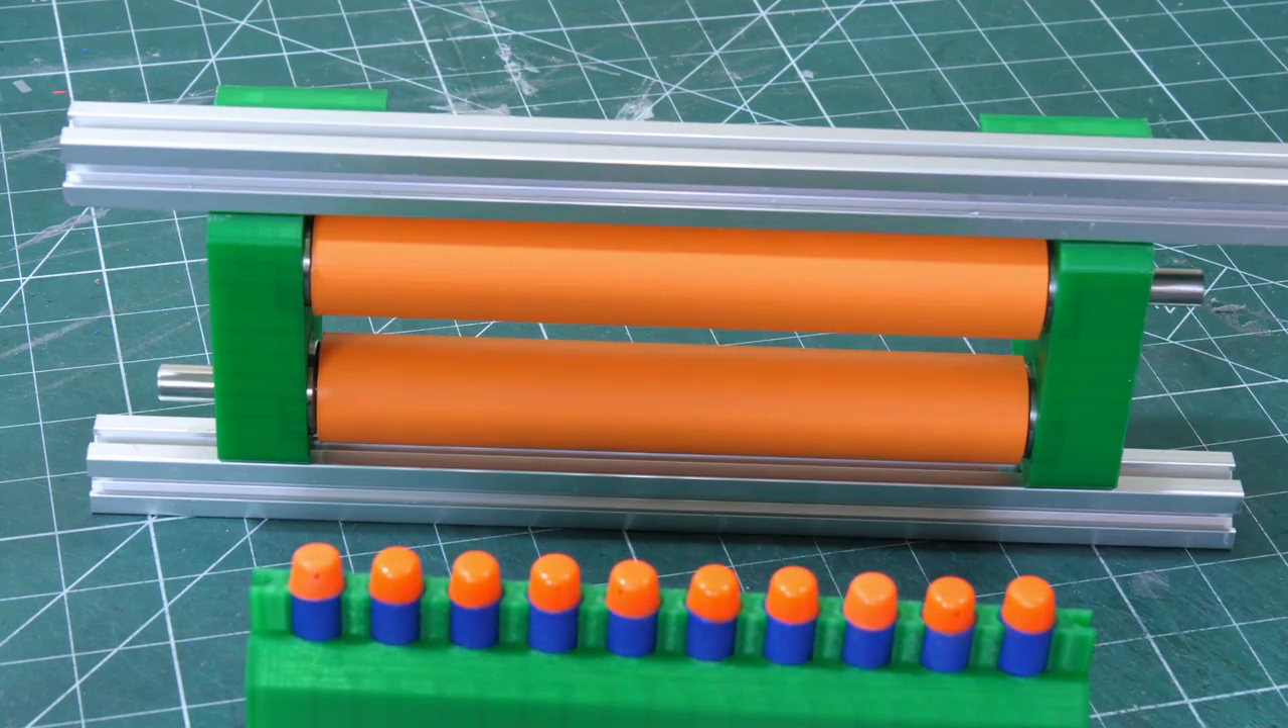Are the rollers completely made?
Yes.